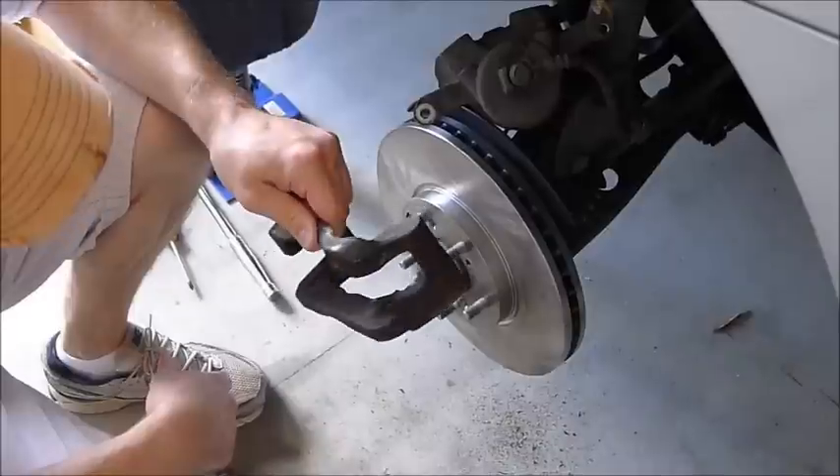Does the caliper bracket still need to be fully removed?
No.